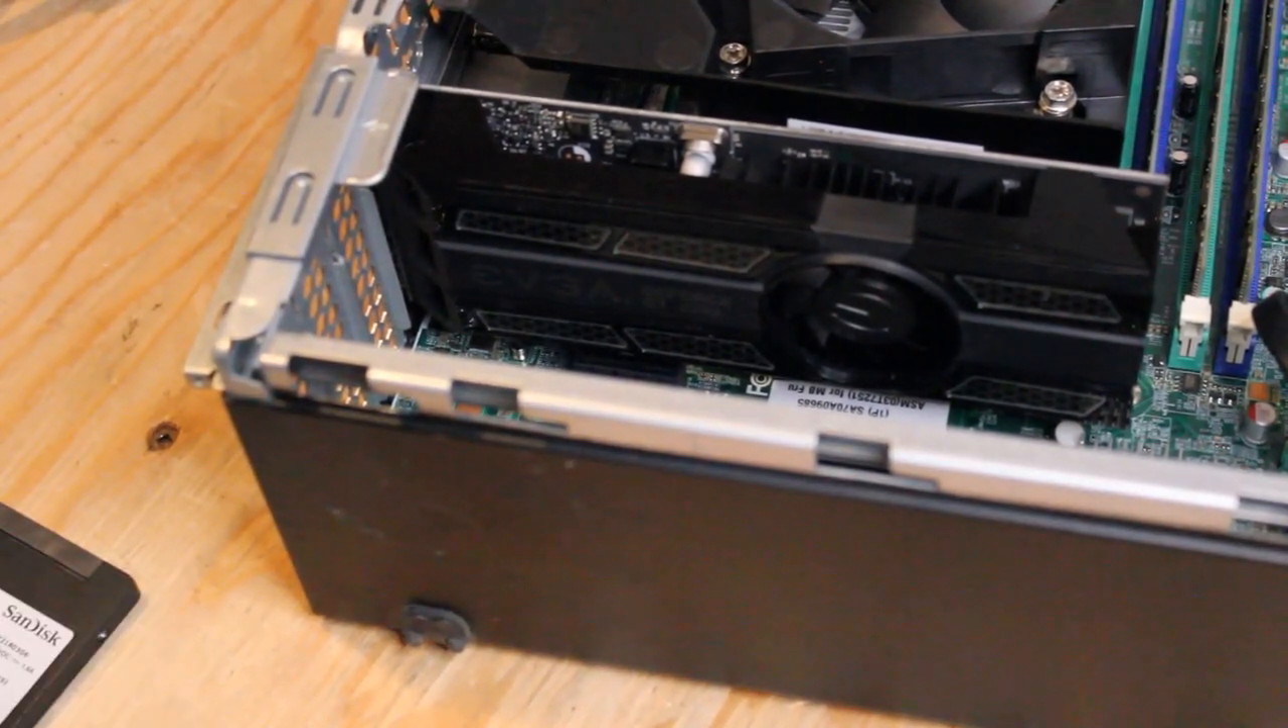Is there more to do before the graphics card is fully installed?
No.